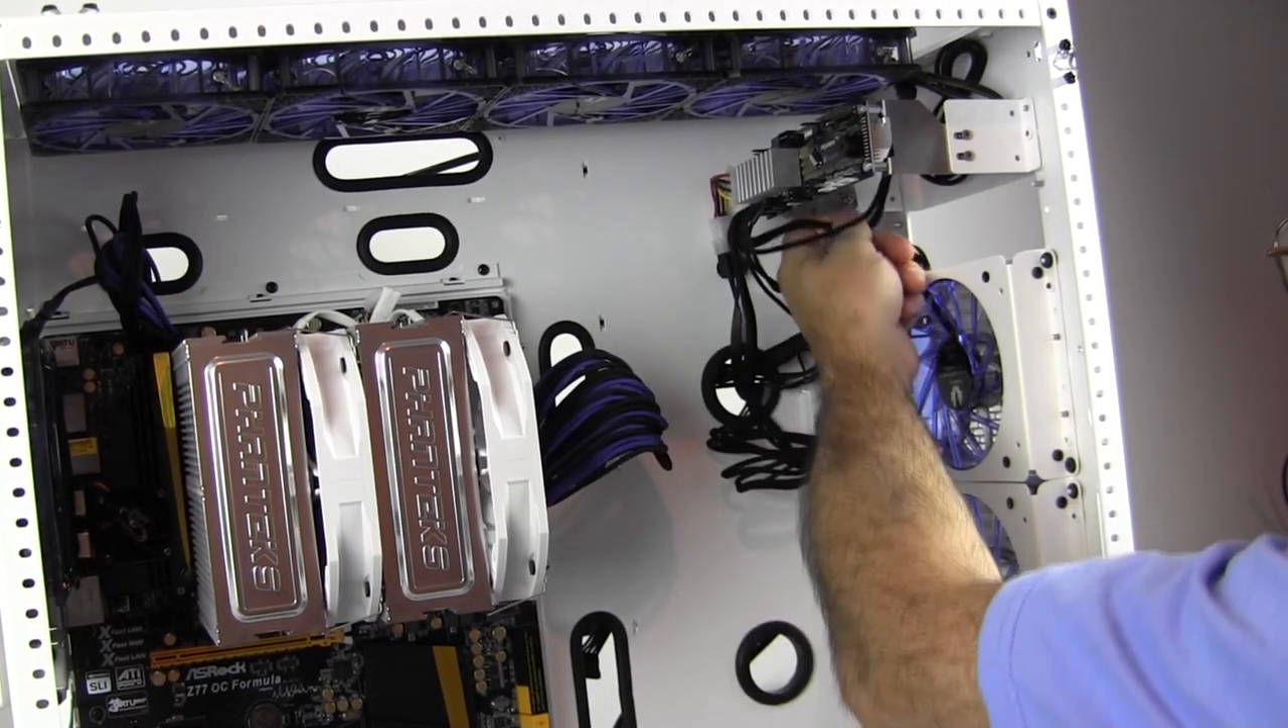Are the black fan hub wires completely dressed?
No.